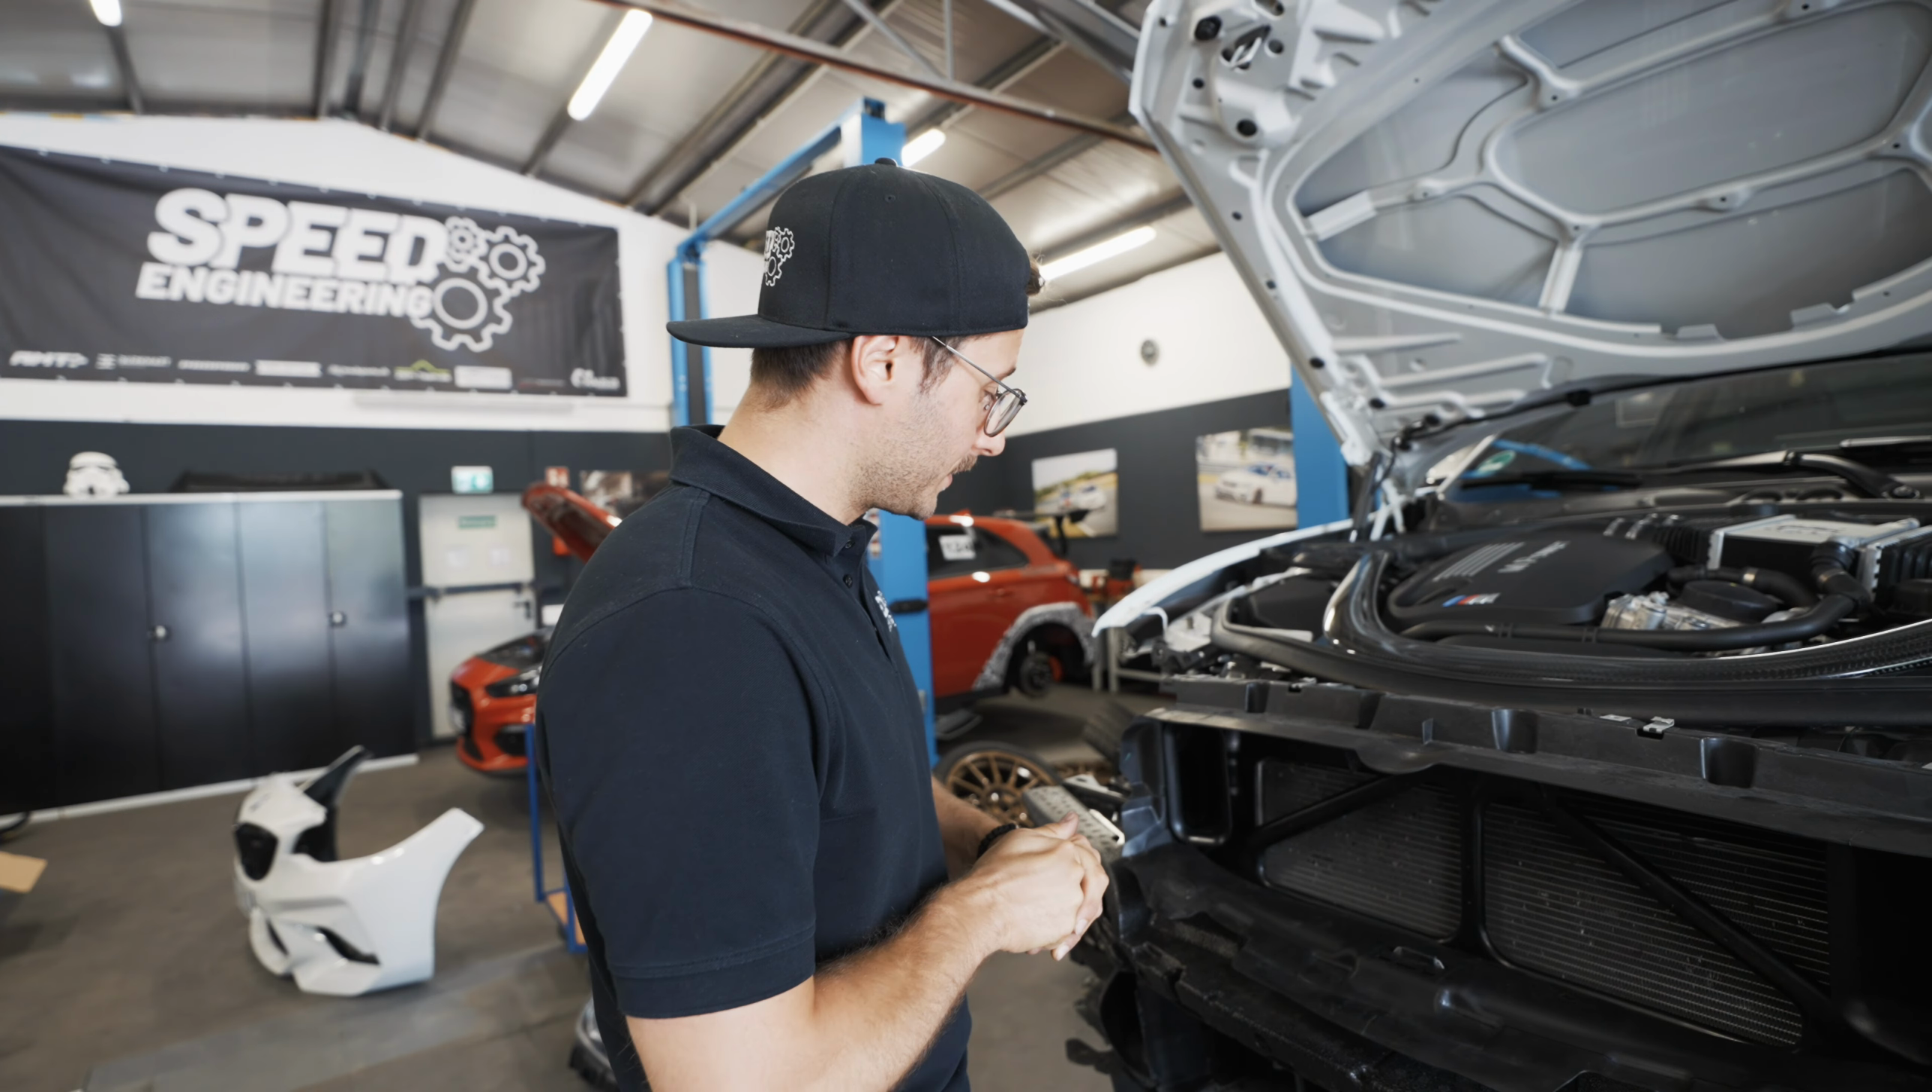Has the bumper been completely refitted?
No.